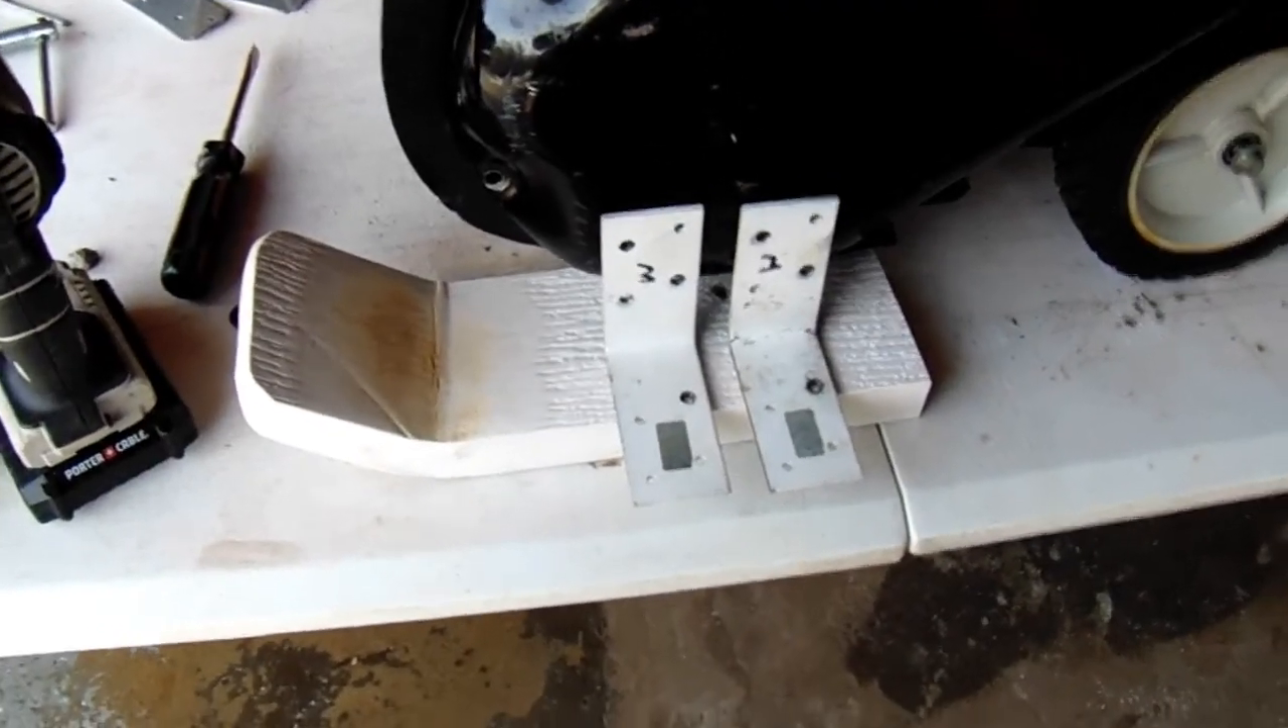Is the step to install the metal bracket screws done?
No.